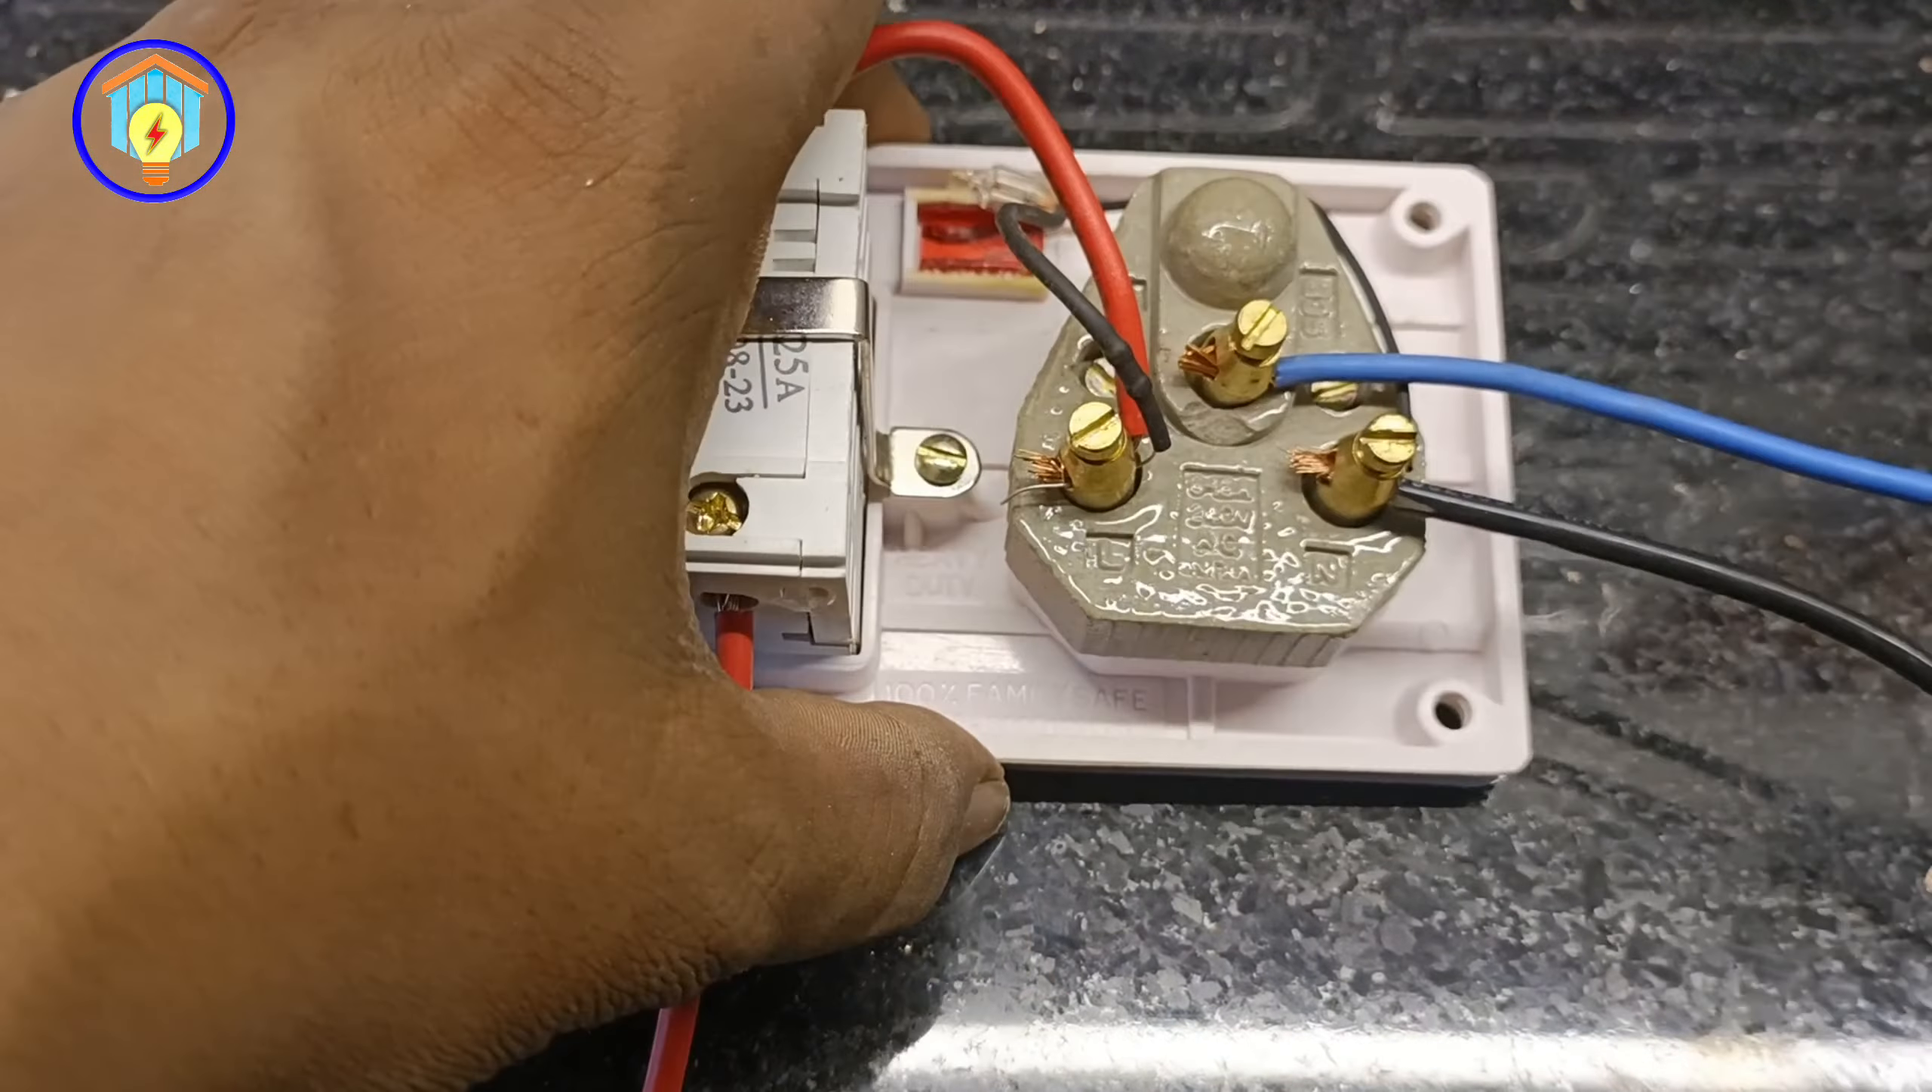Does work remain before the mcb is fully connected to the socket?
No.